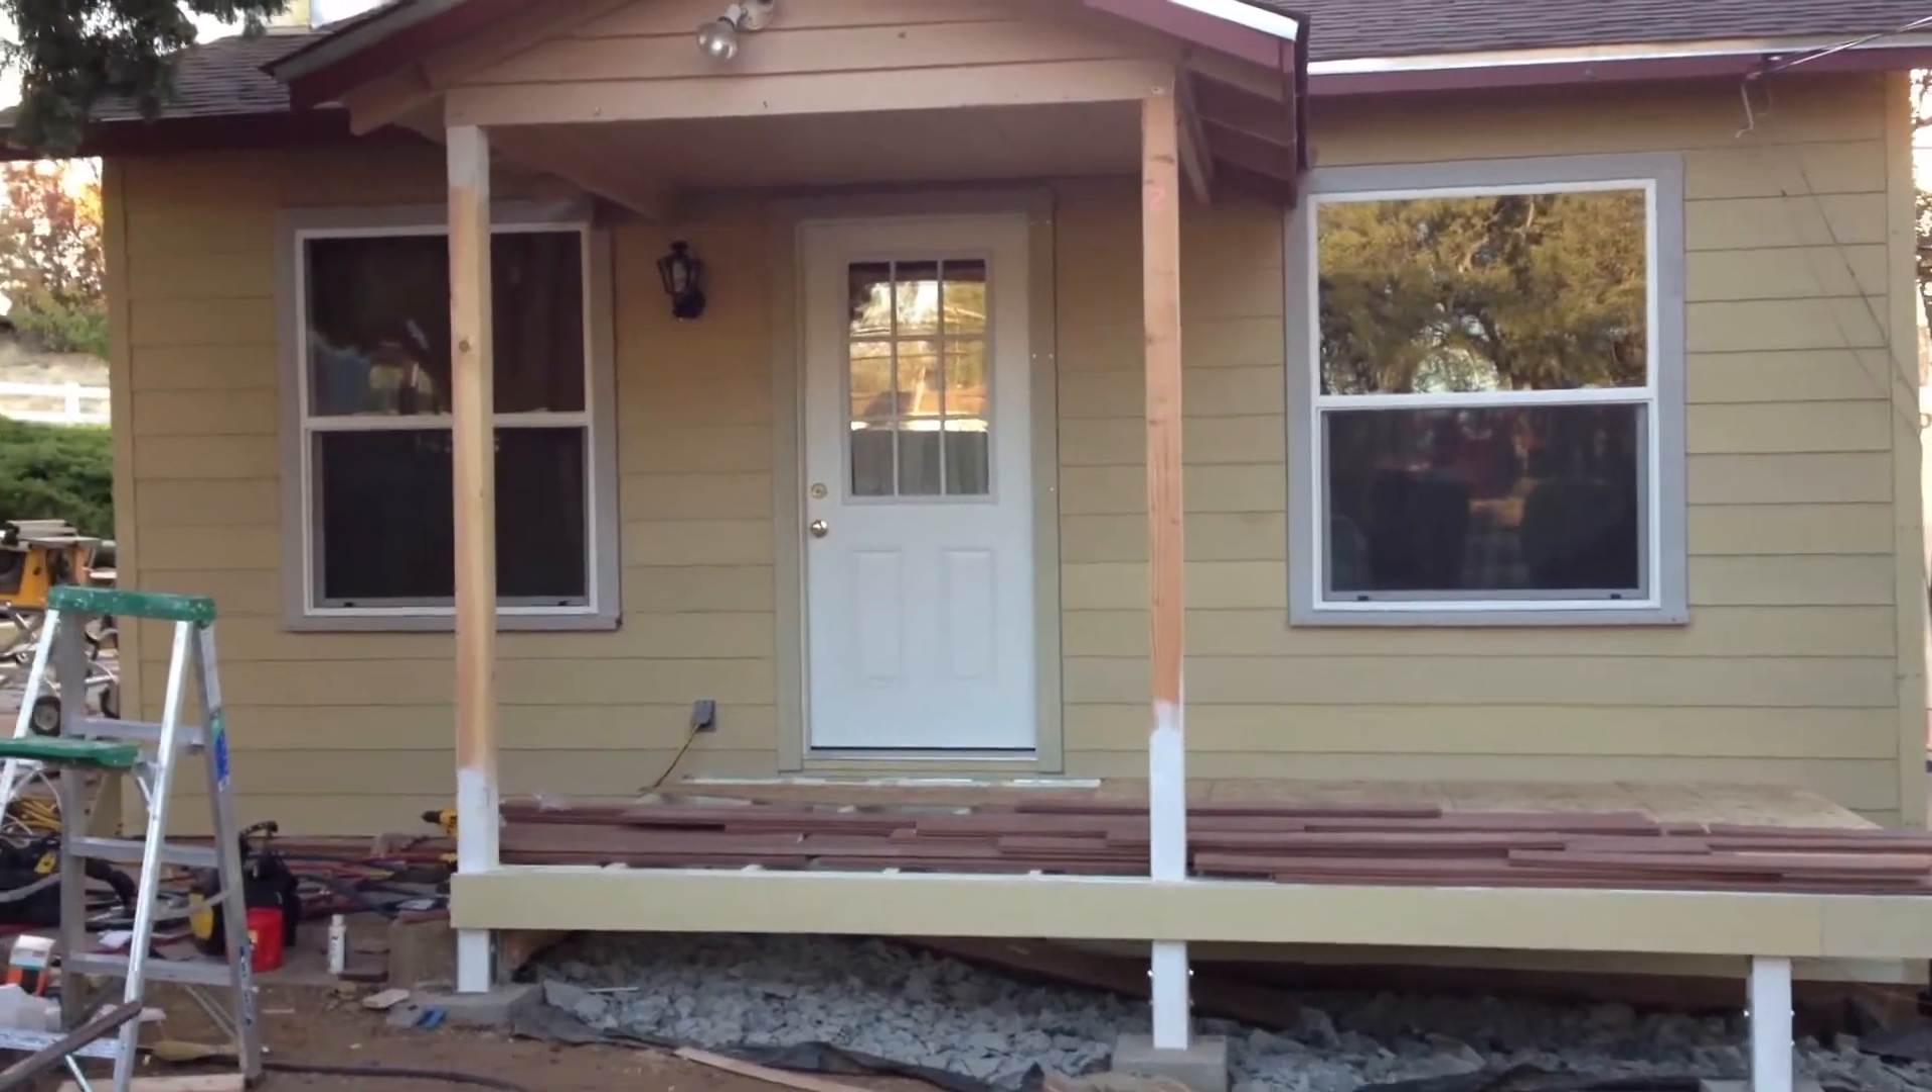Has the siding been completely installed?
Yes.